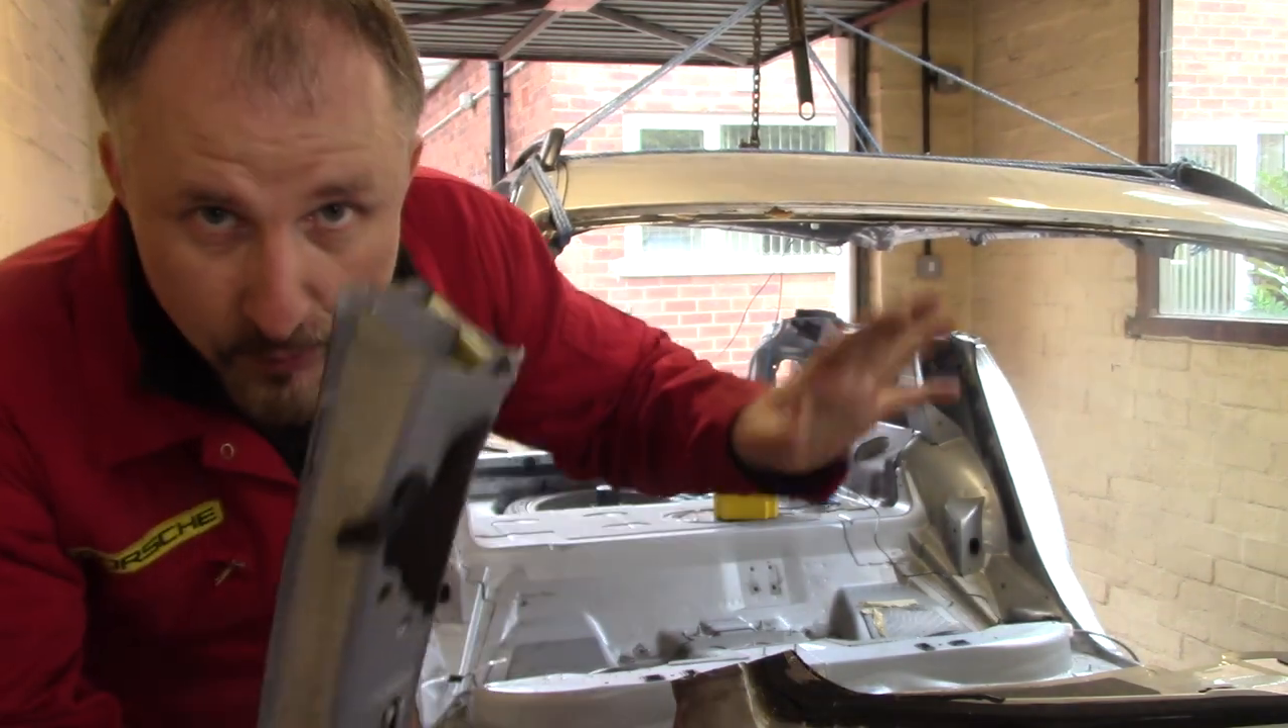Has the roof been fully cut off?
Yes.